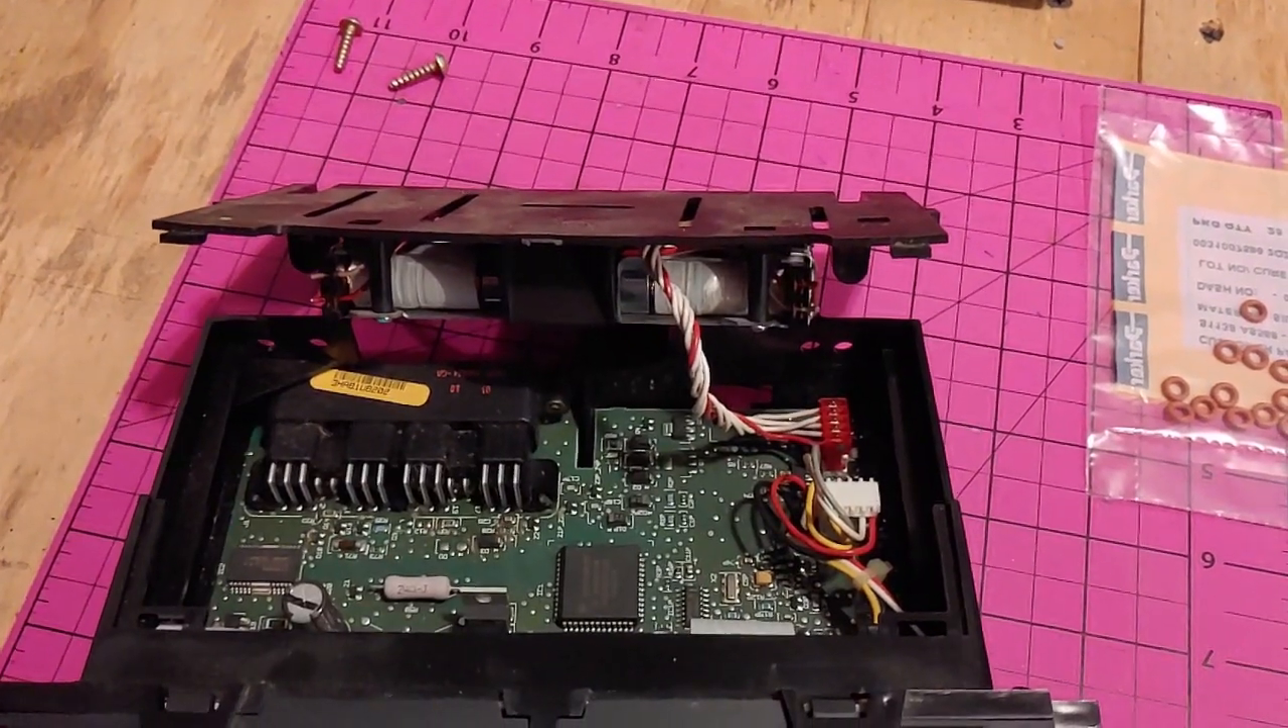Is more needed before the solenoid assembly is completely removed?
Yes.